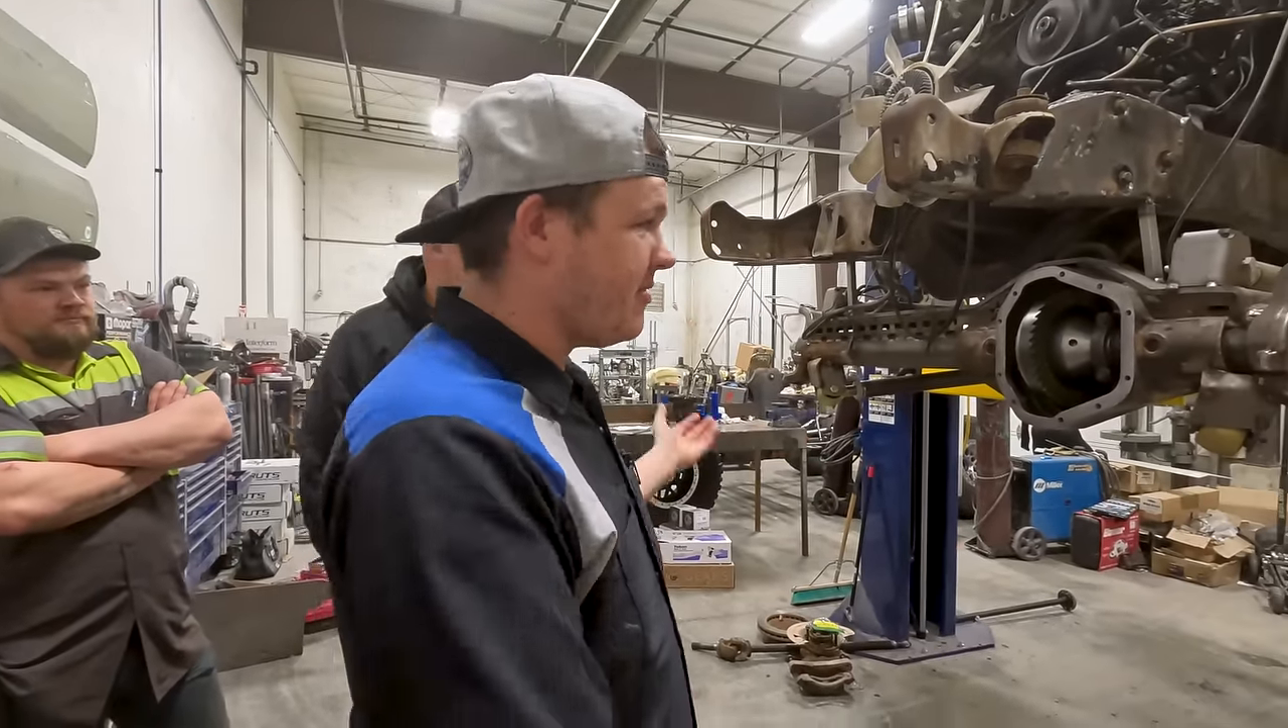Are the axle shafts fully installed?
No.